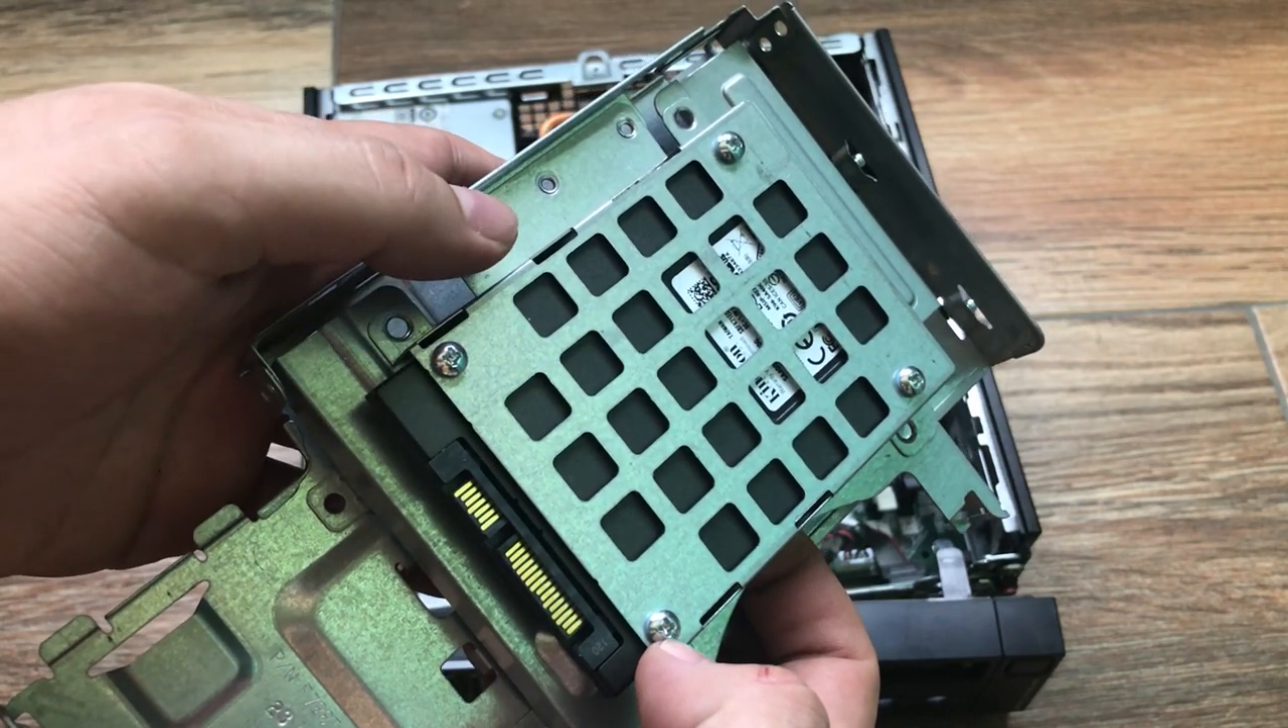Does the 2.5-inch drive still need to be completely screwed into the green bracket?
No.